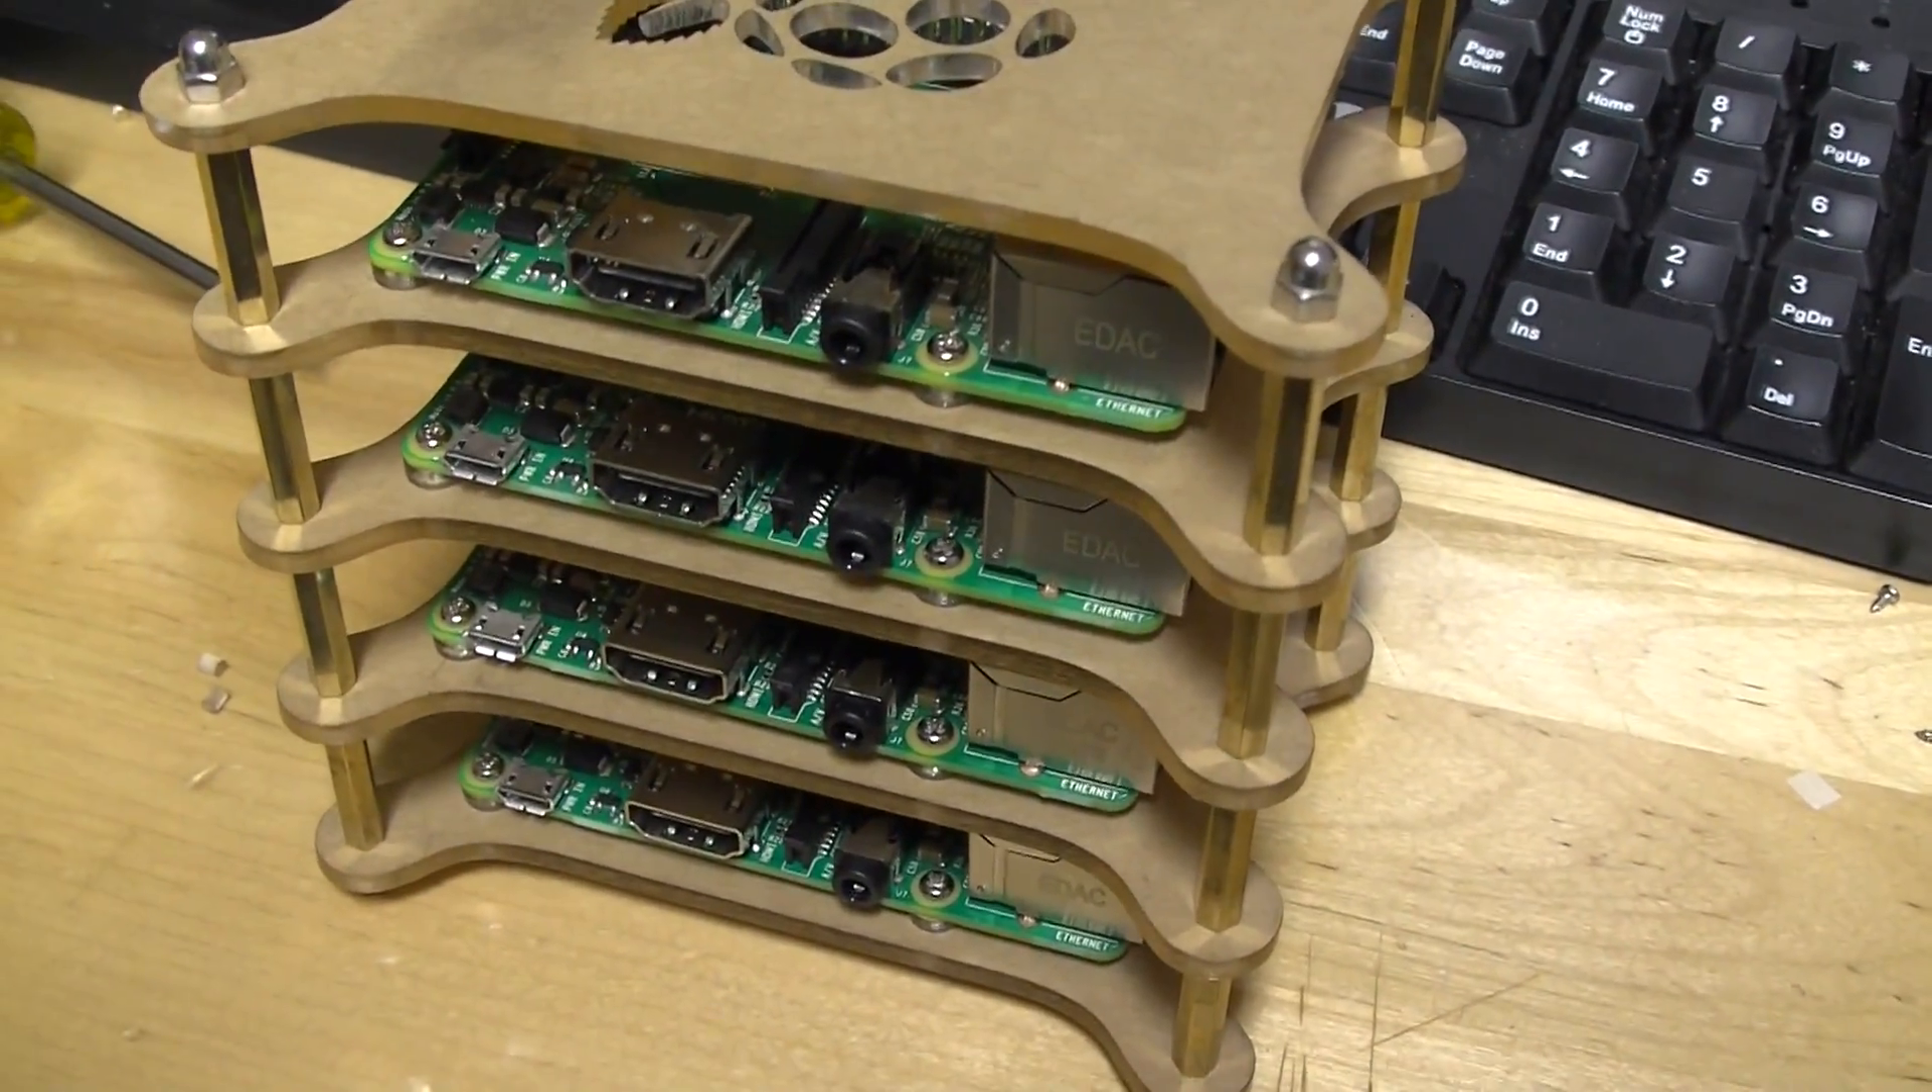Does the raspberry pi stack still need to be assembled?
No.